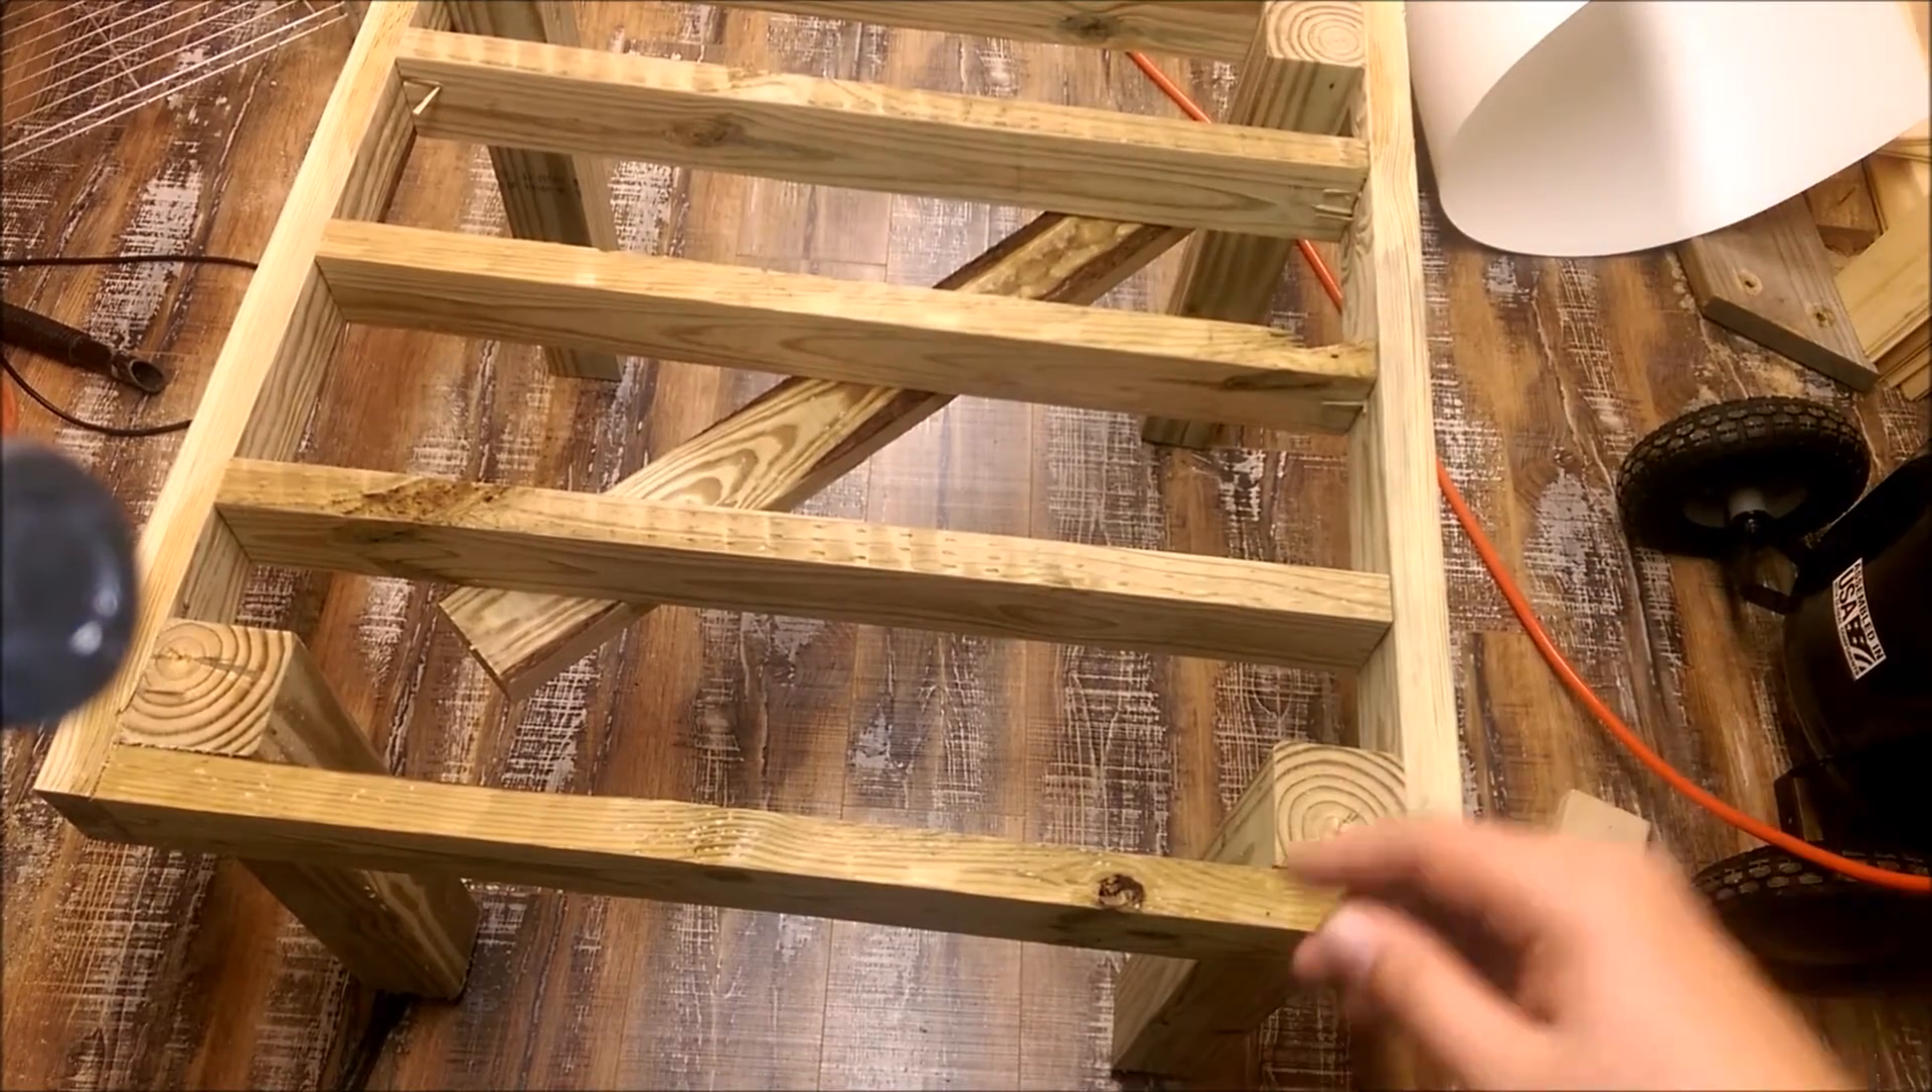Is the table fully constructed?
No.